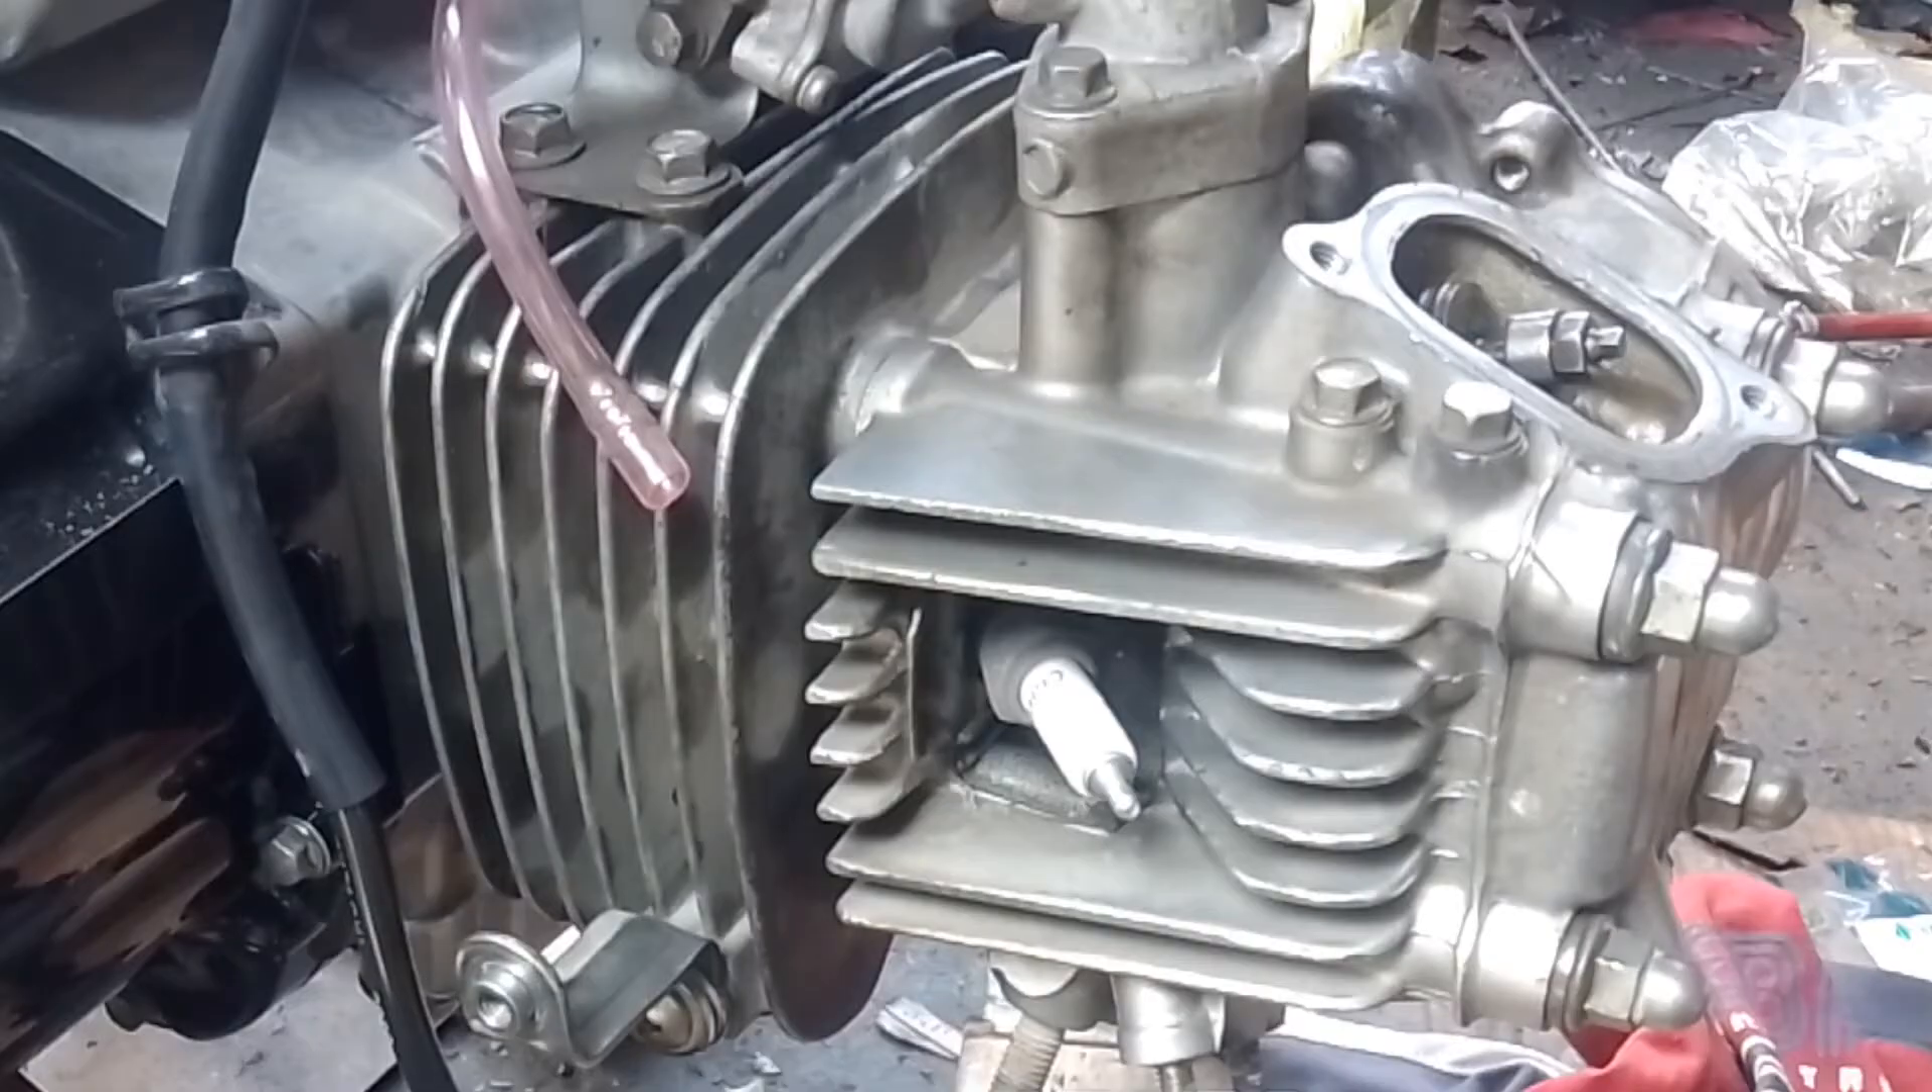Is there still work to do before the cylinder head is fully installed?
No.